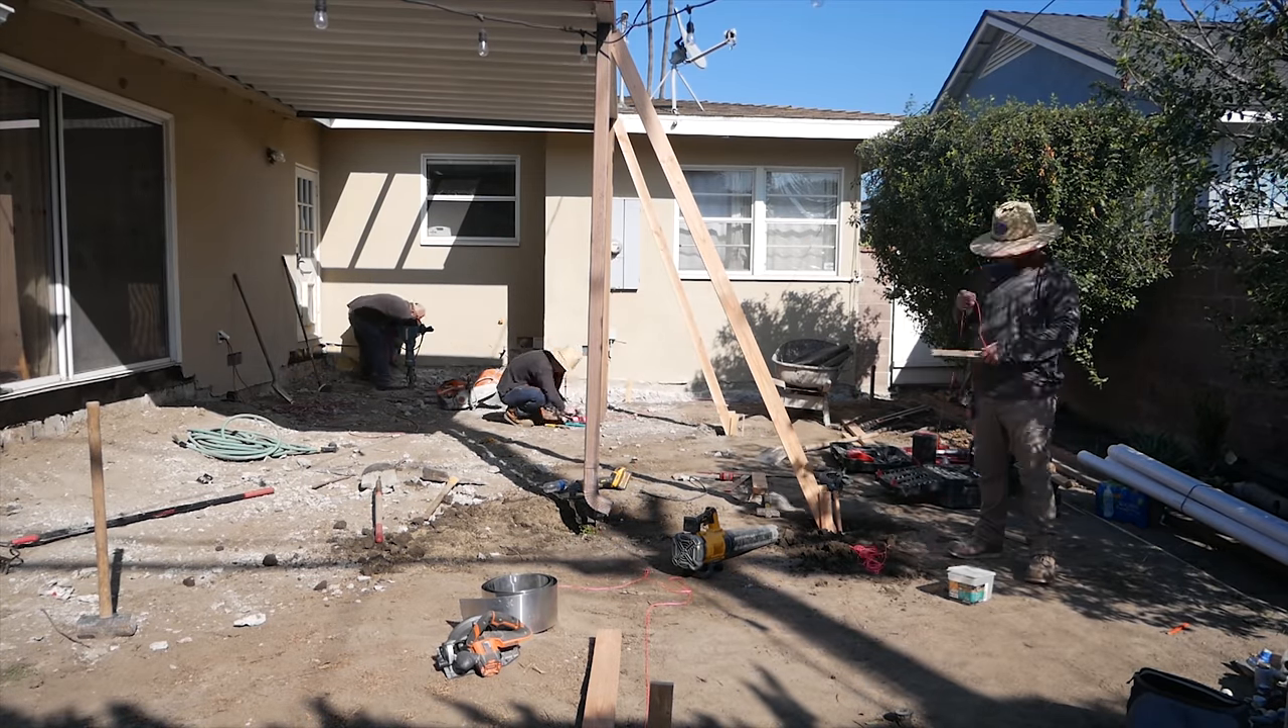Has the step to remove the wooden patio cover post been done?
No.